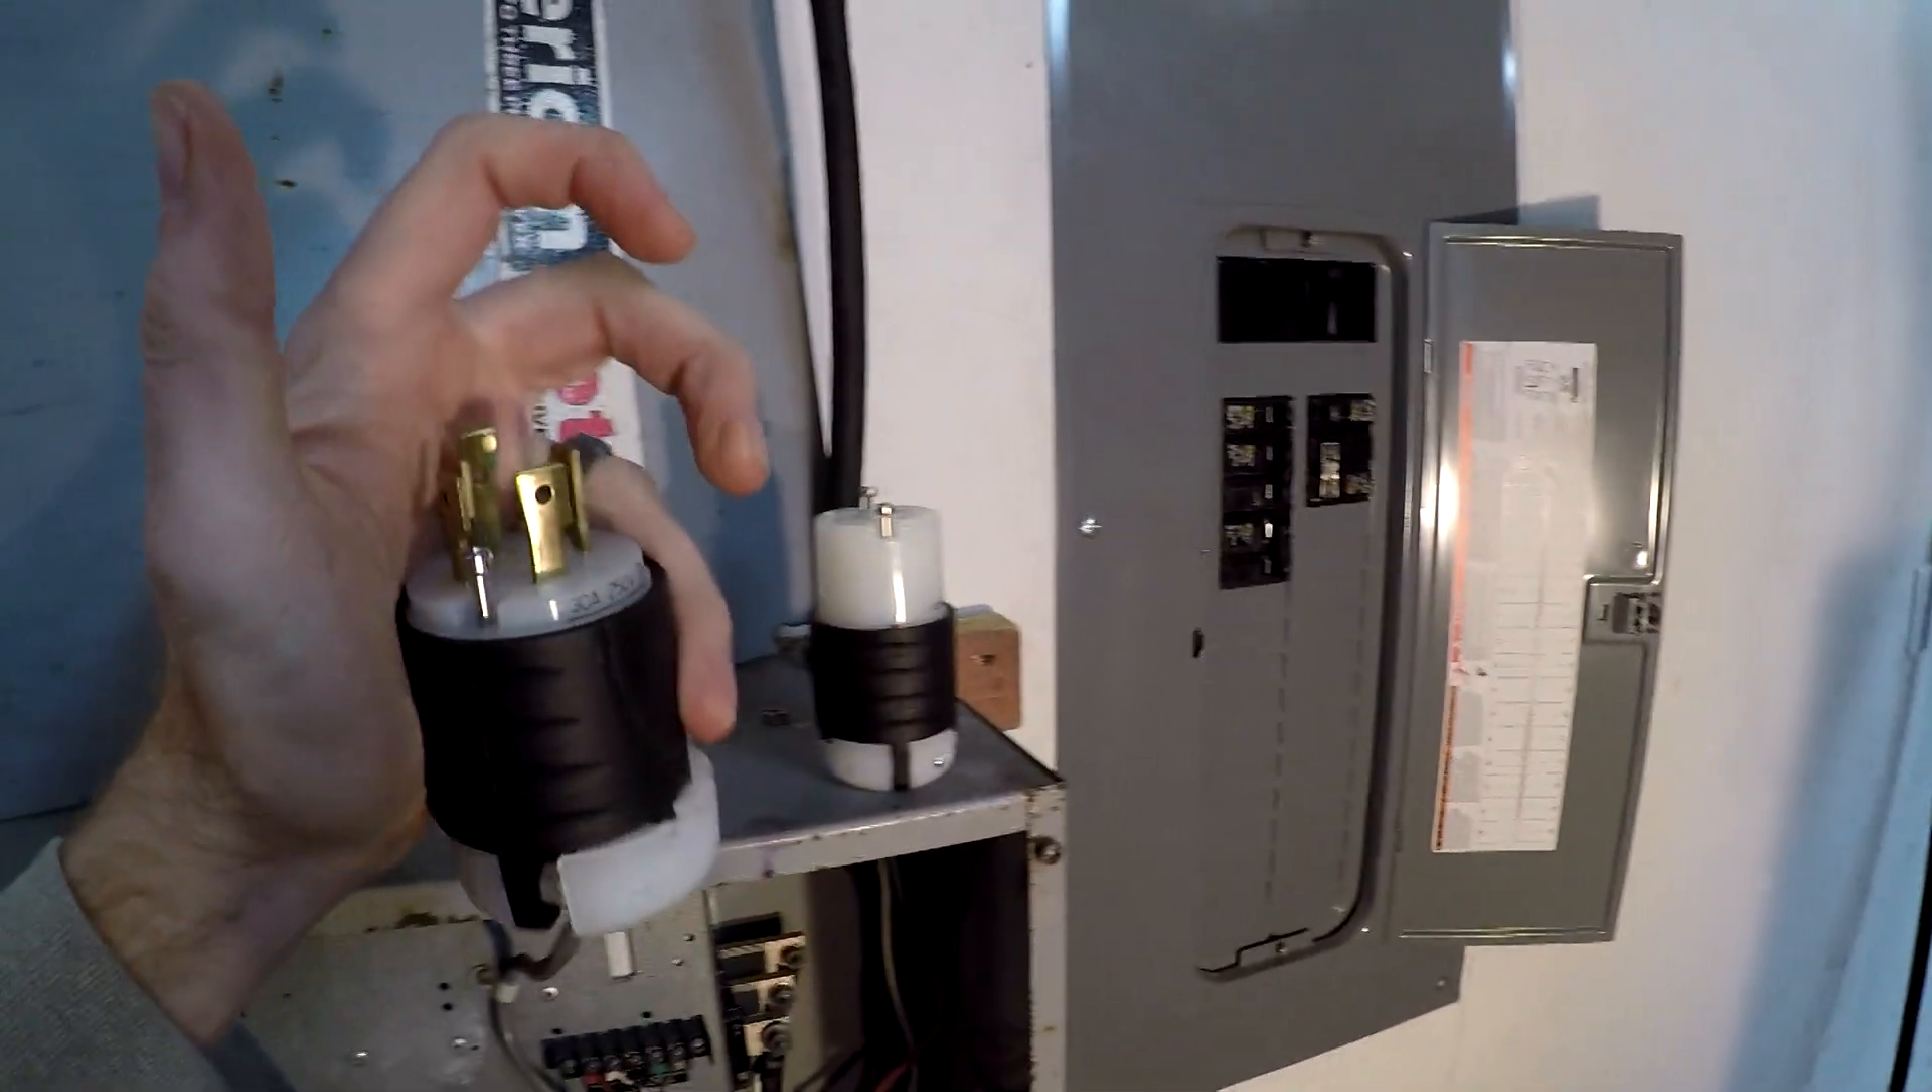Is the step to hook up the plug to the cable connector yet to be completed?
Yes.